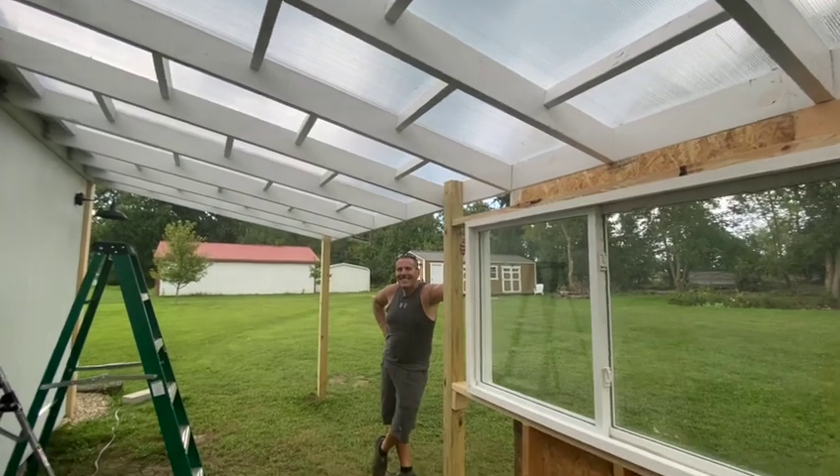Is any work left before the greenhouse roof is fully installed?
No.